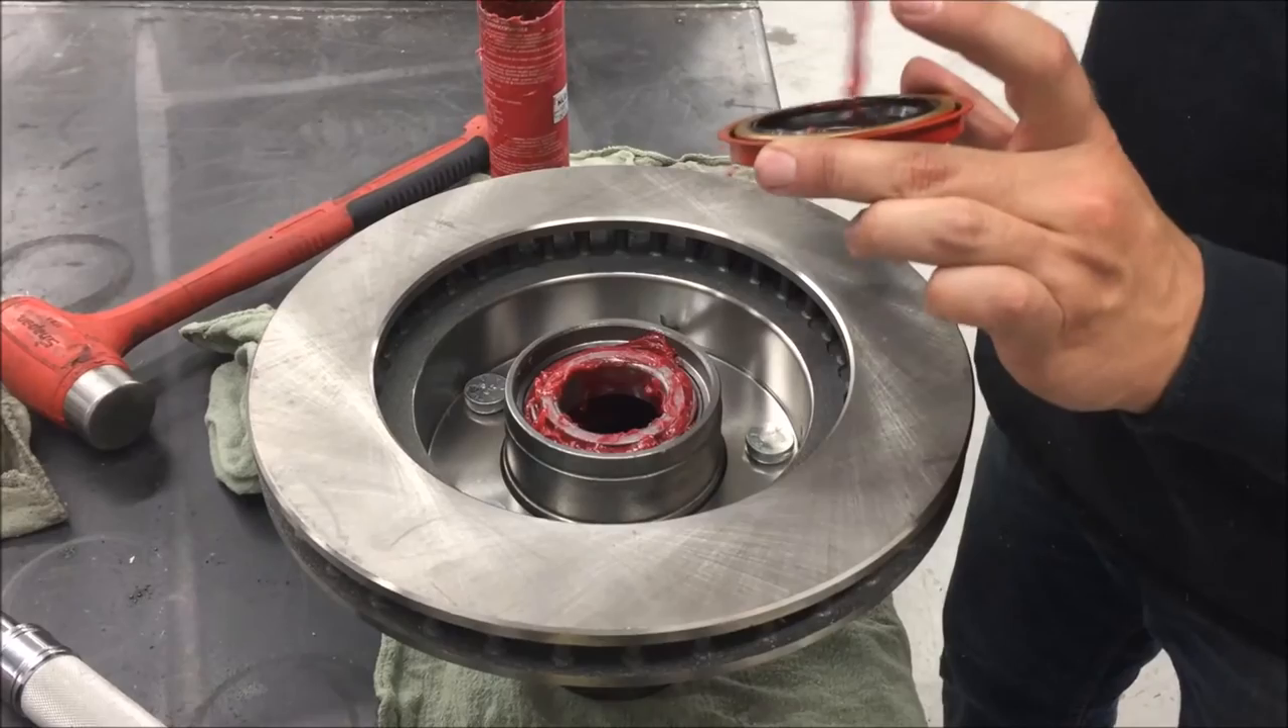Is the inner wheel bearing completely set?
Yes.